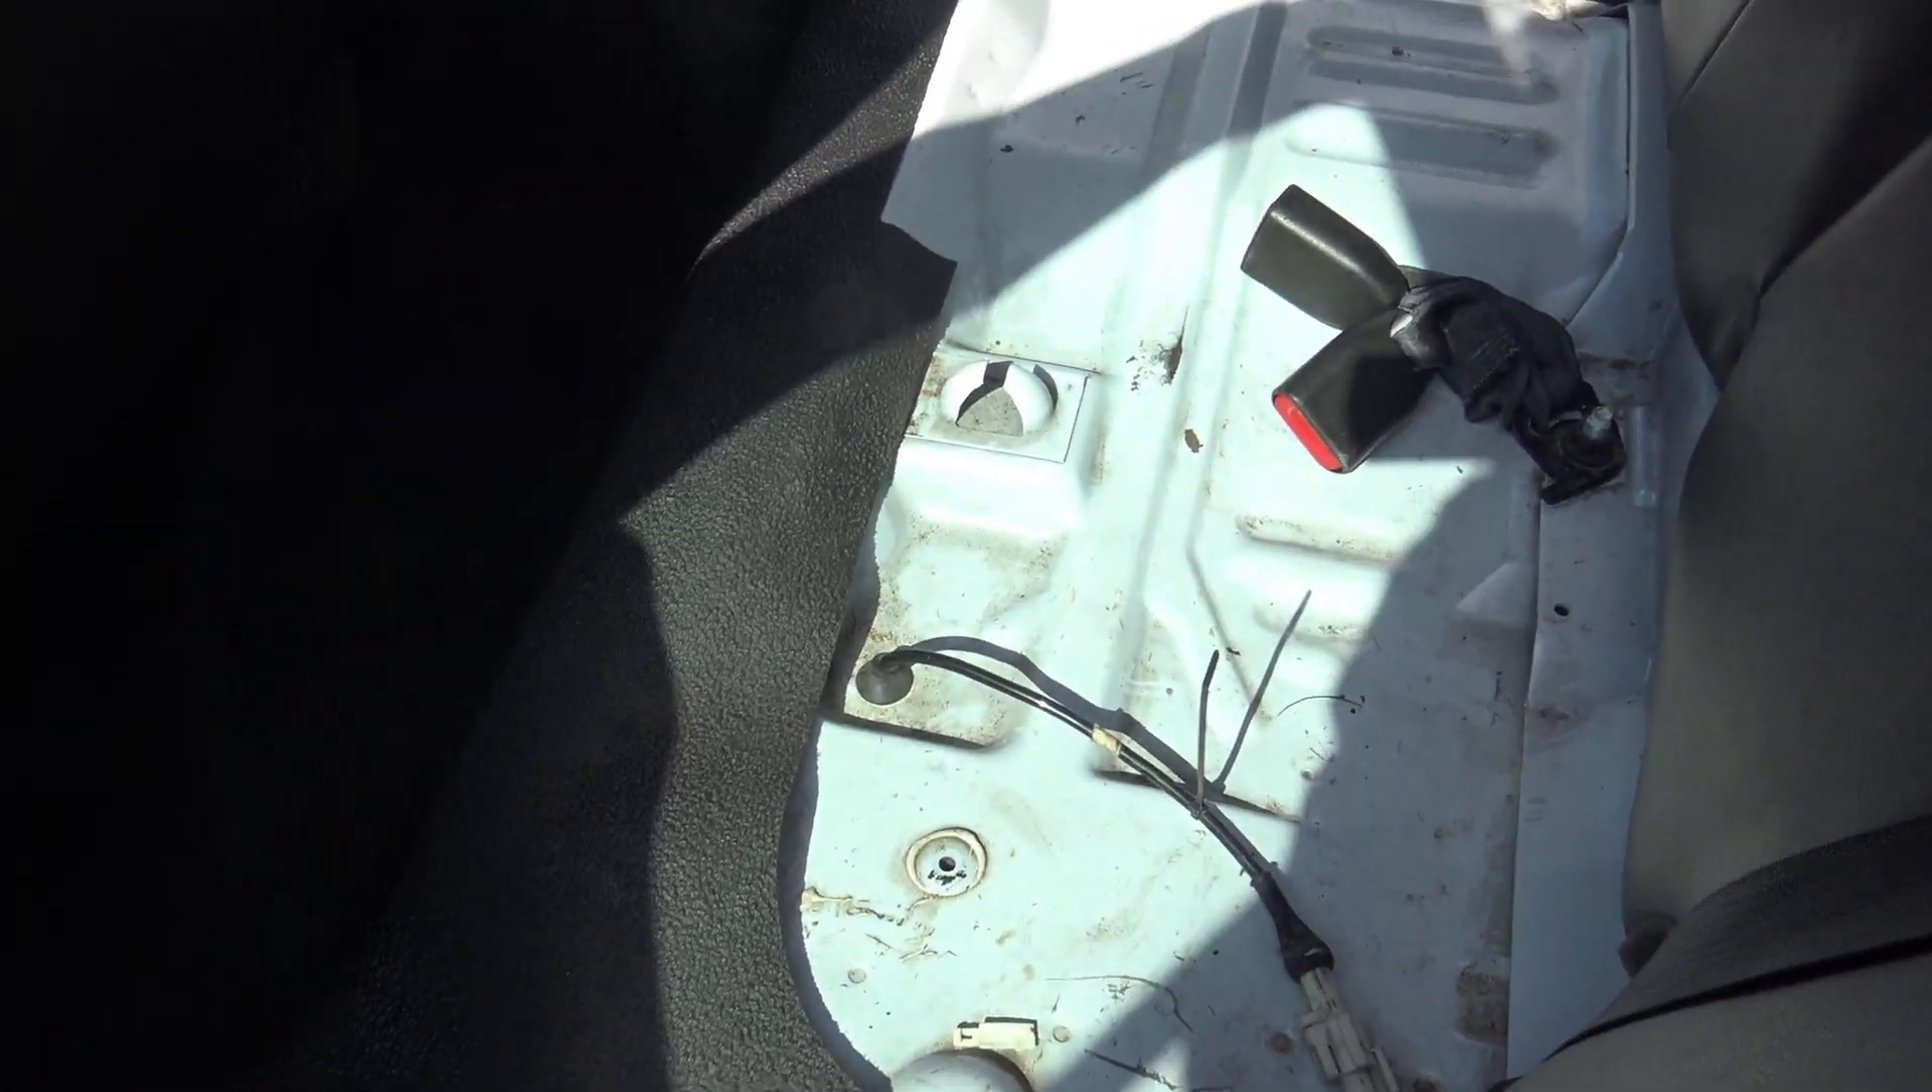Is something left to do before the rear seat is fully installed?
Yes.